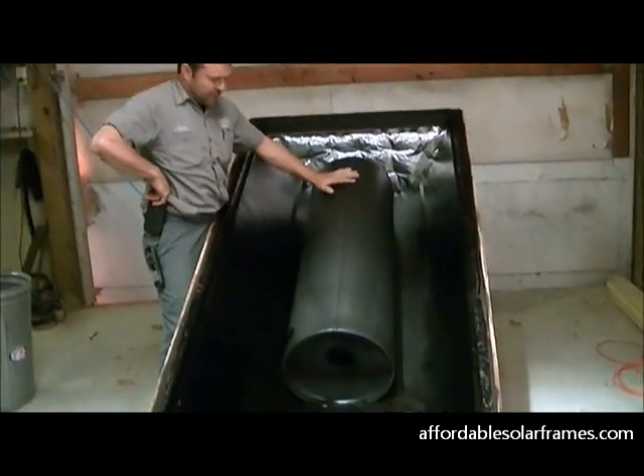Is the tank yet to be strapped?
Yes.